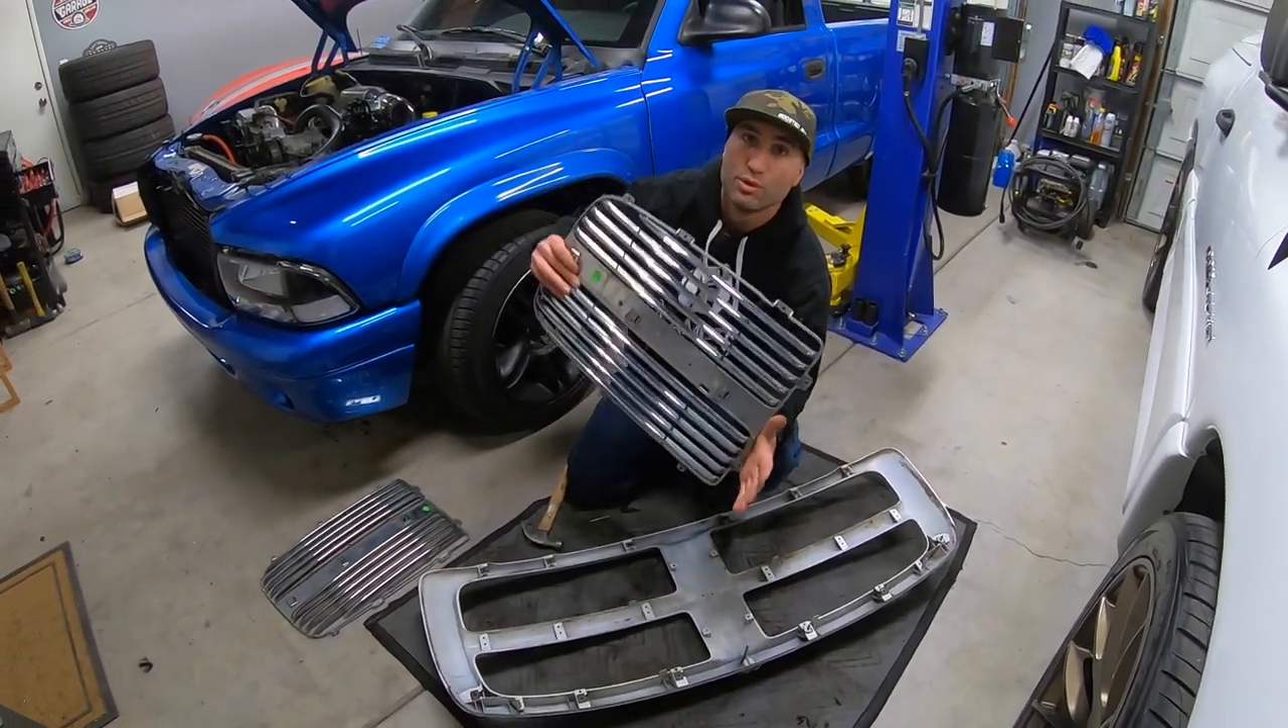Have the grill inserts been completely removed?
Yes.